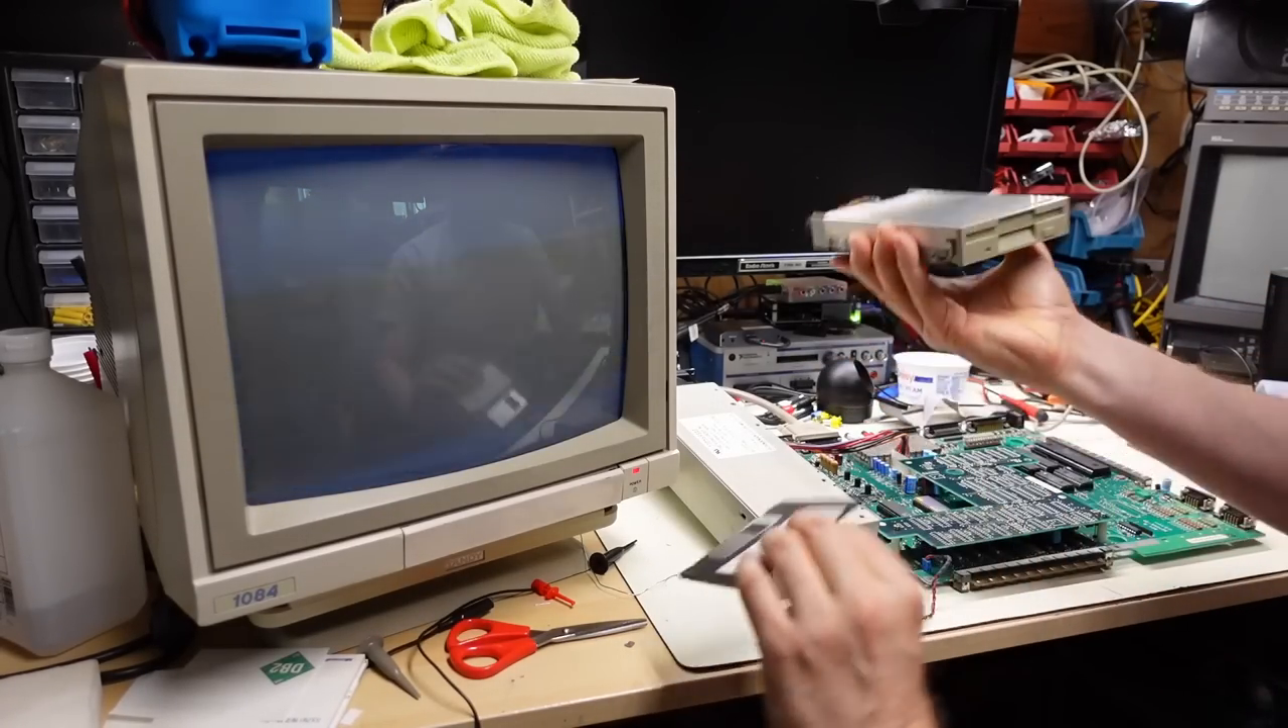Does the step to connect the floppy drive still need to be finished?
Yes.